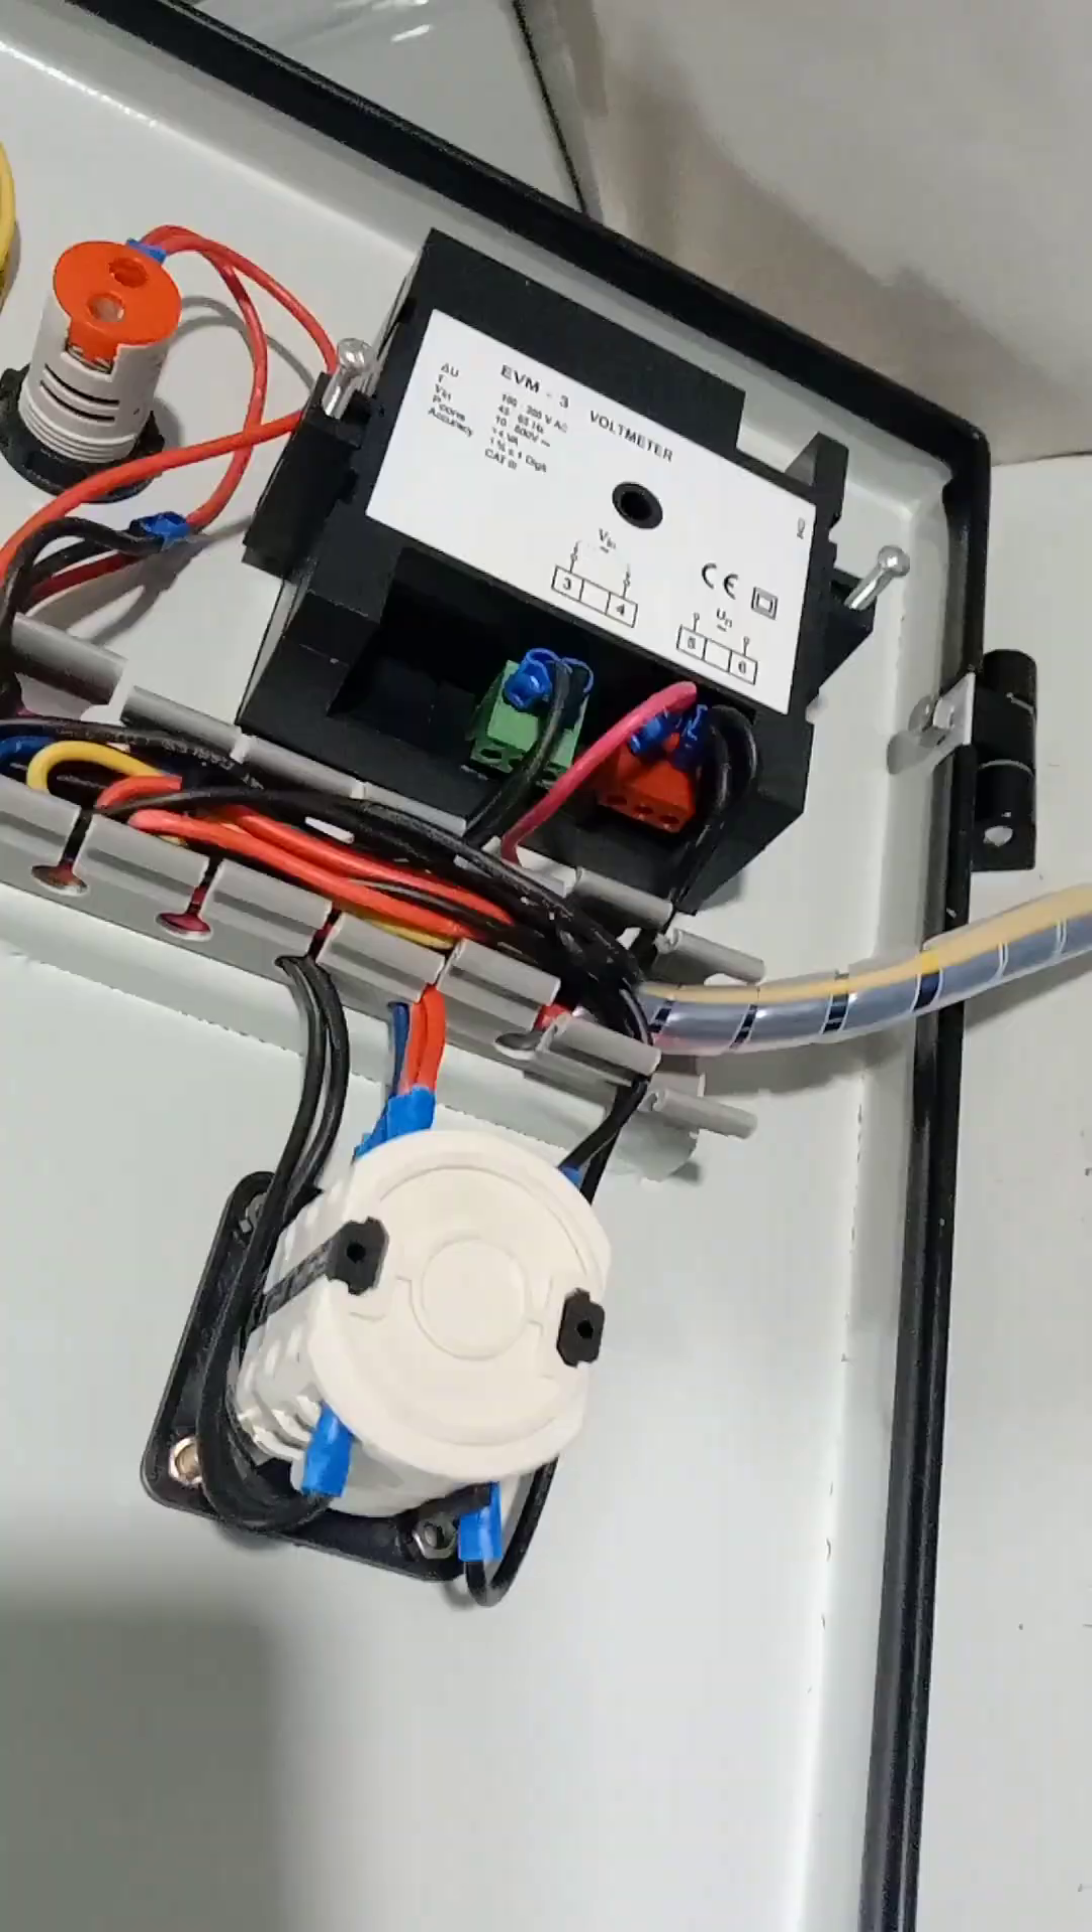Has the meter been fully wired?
Yes.